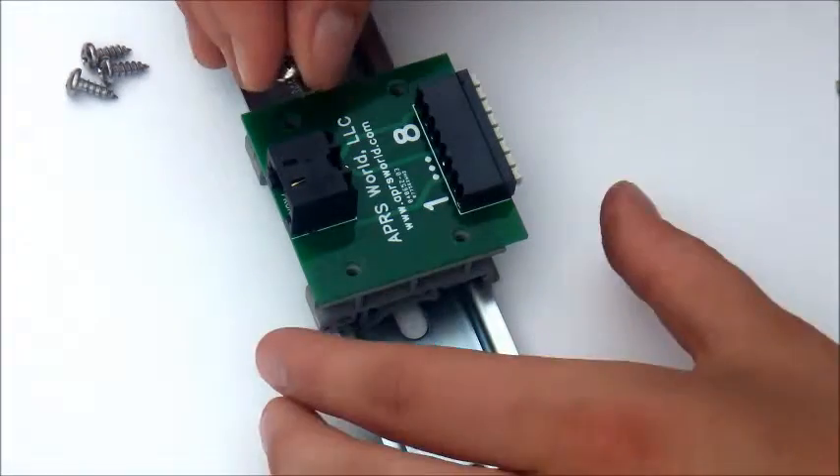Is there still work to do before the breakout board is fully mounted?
Yes.